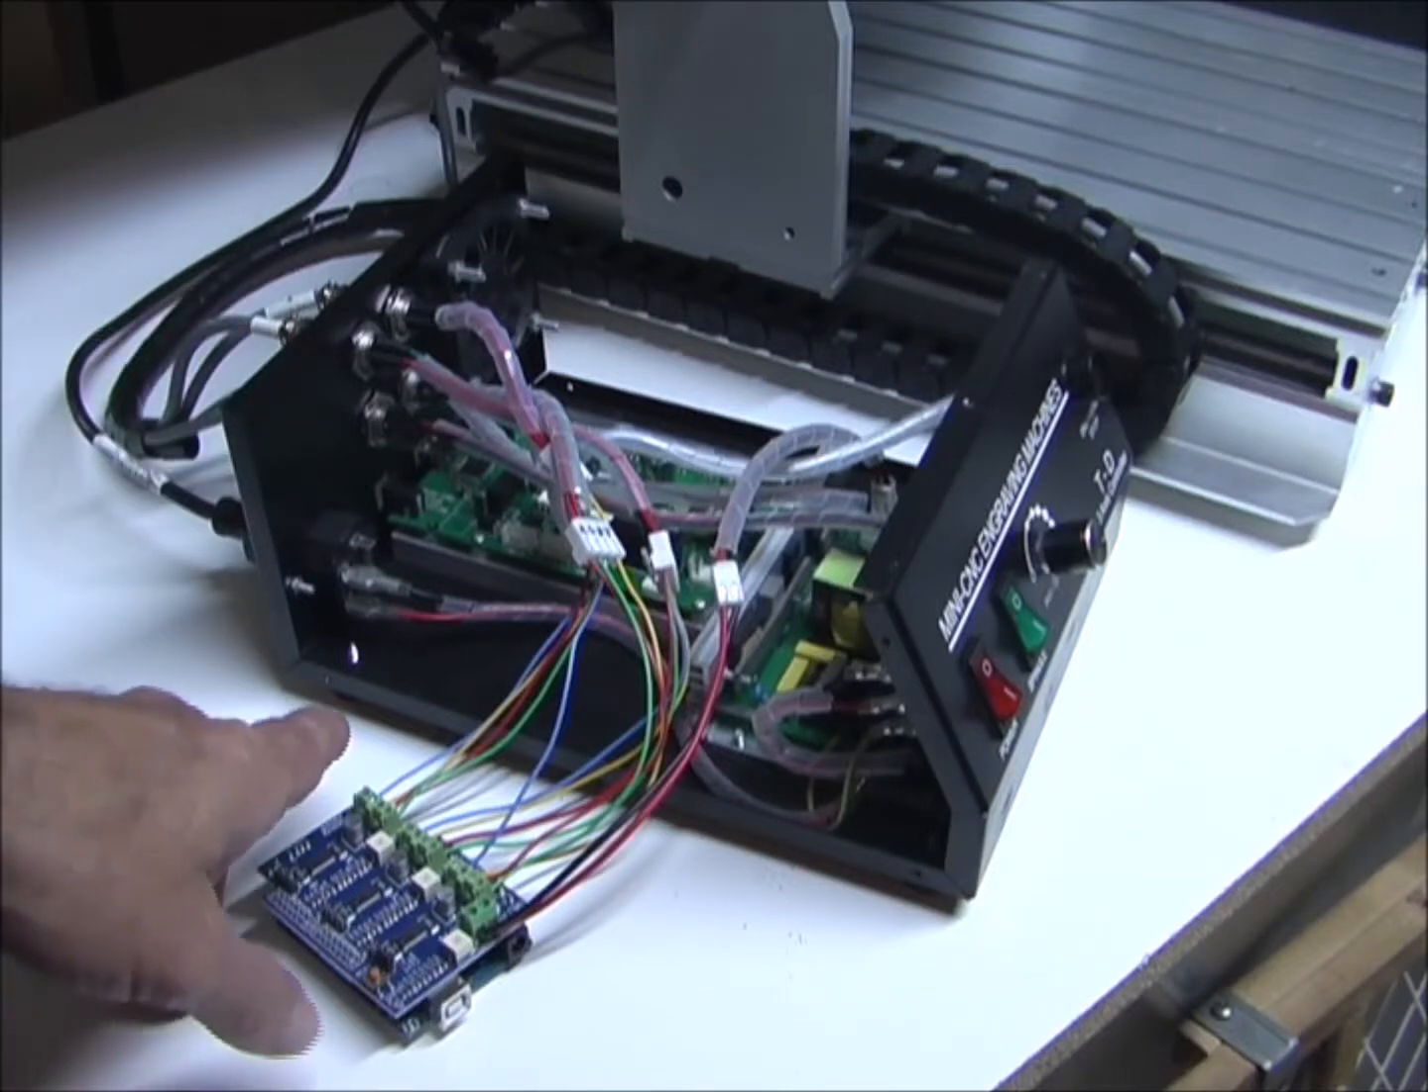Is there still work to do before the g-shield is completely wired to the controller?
No.